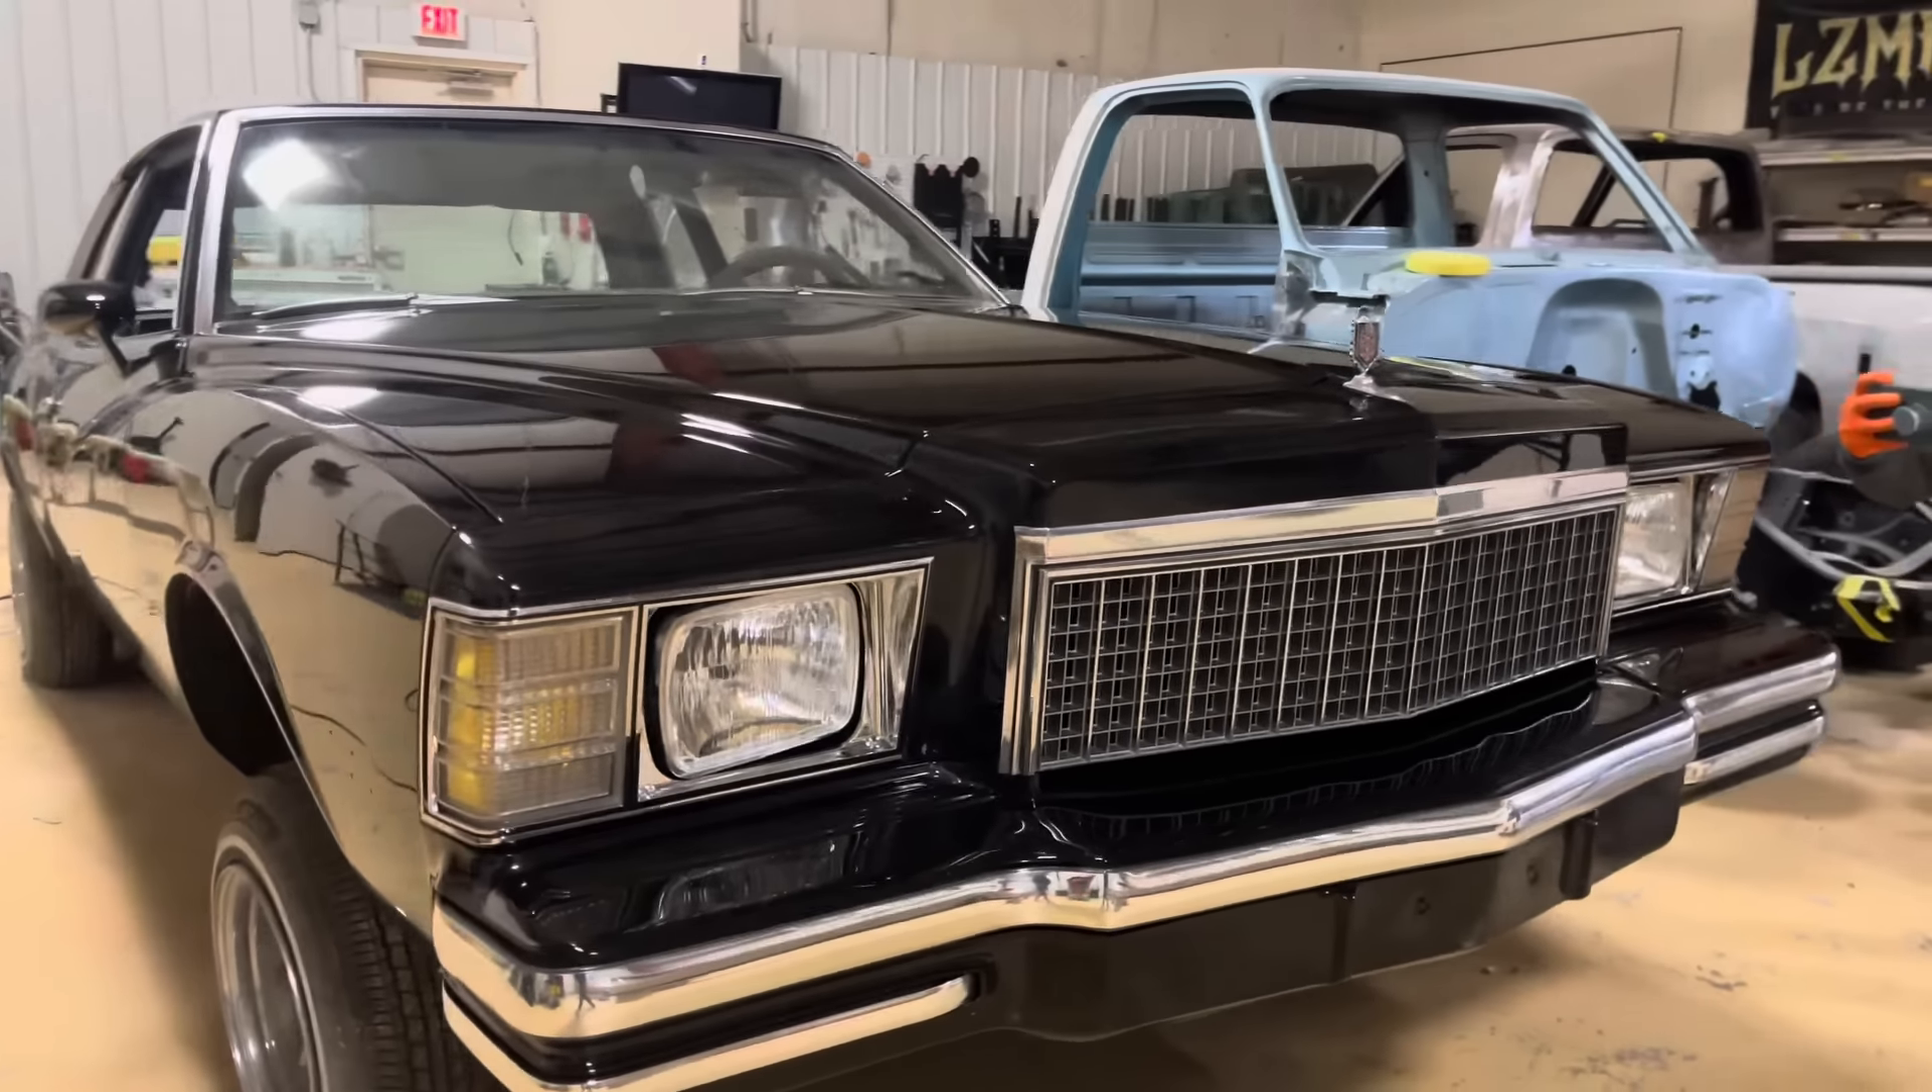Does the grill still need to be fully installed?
No.